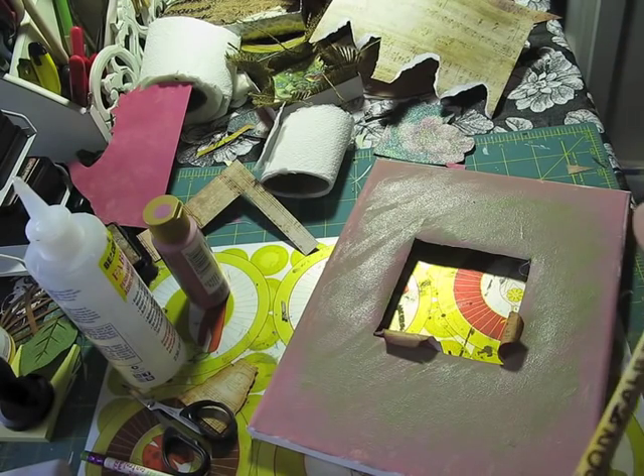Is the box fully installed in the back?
No.